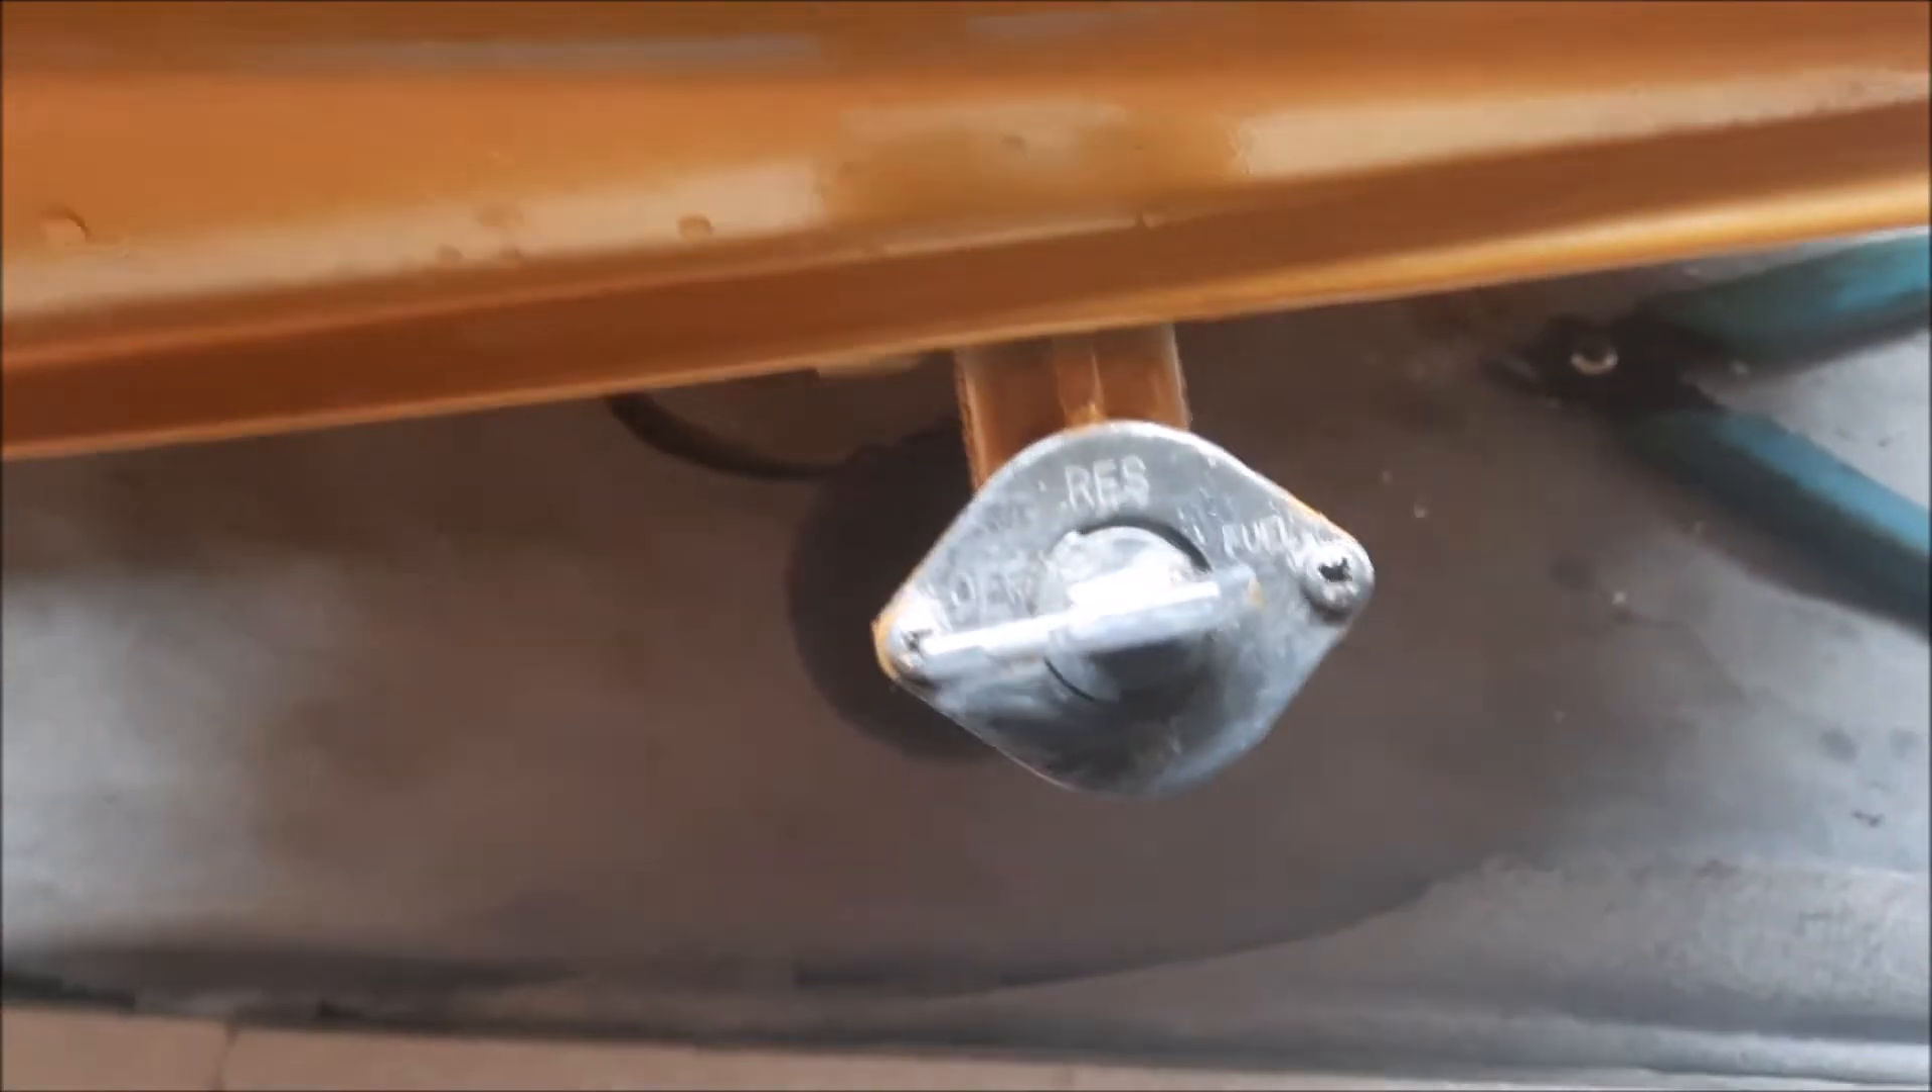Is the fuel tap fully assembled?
Yes.